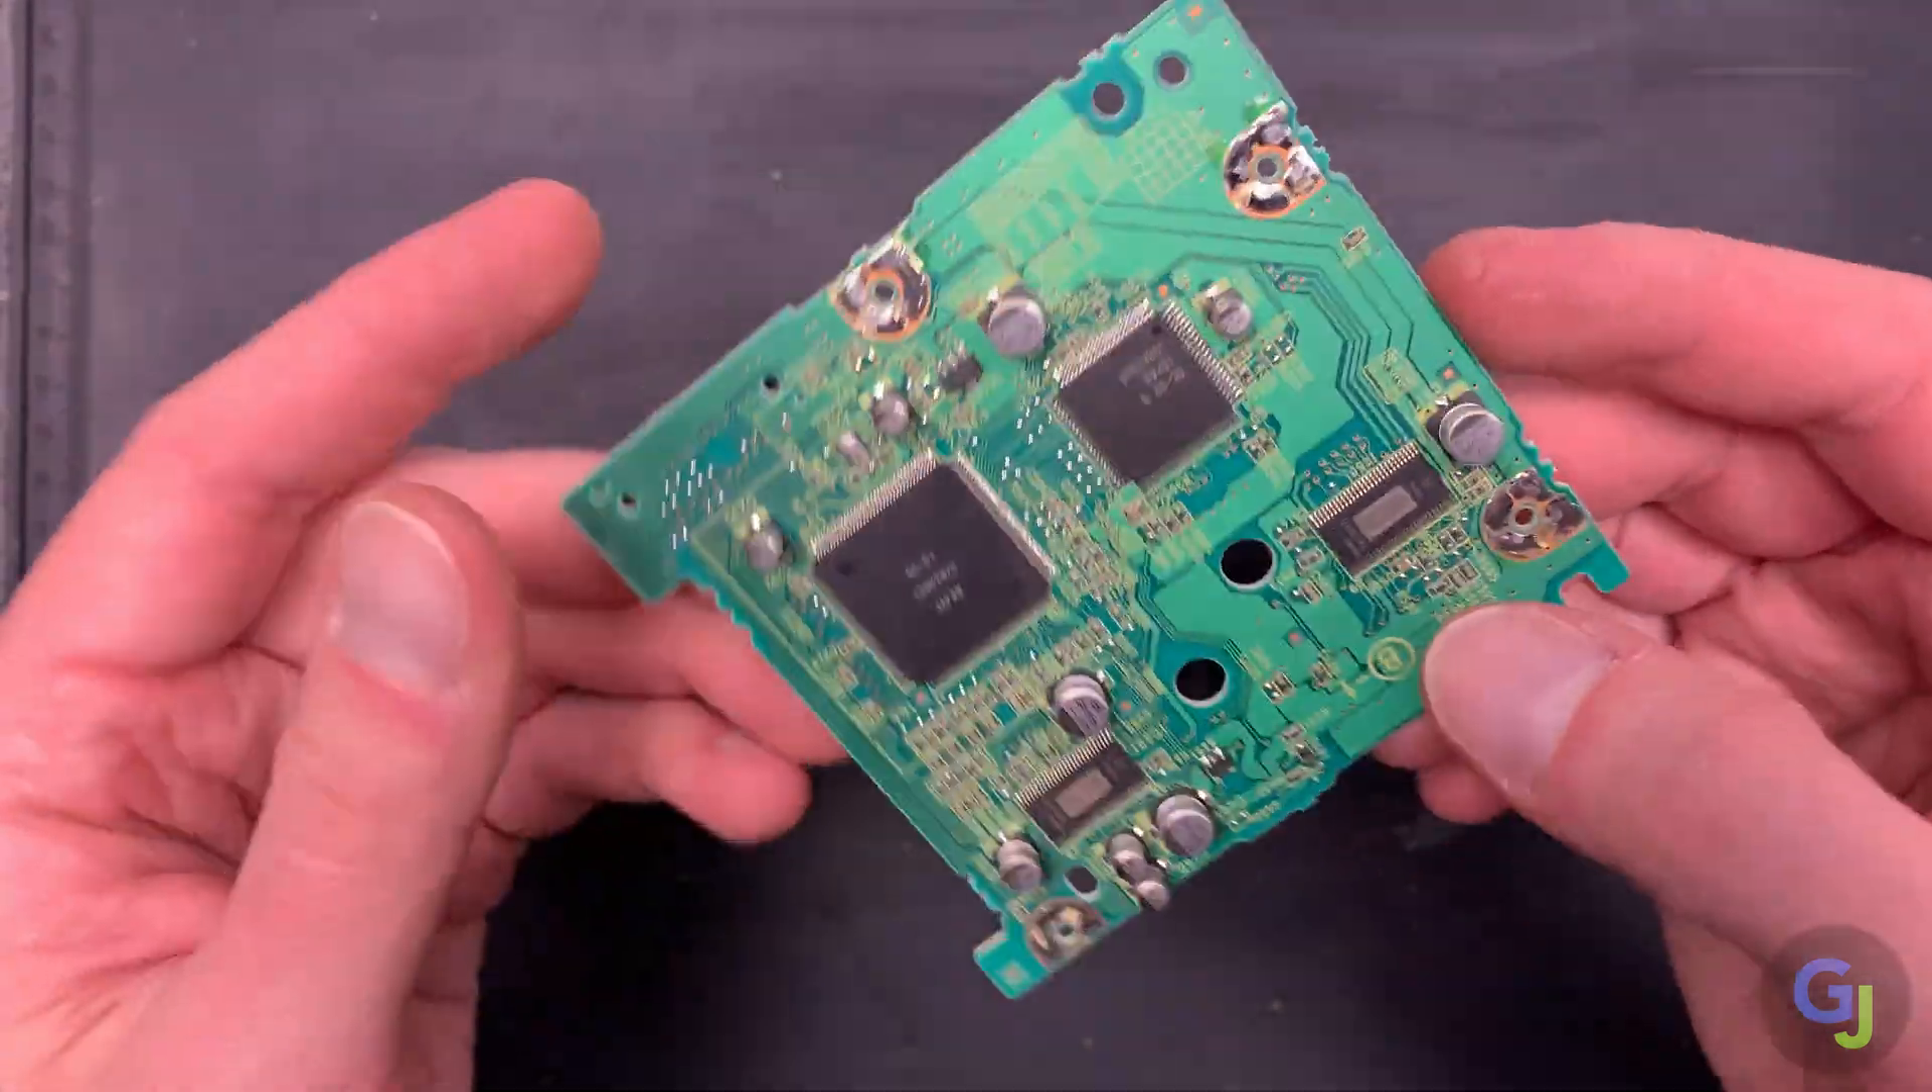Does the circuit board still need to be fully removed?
No.